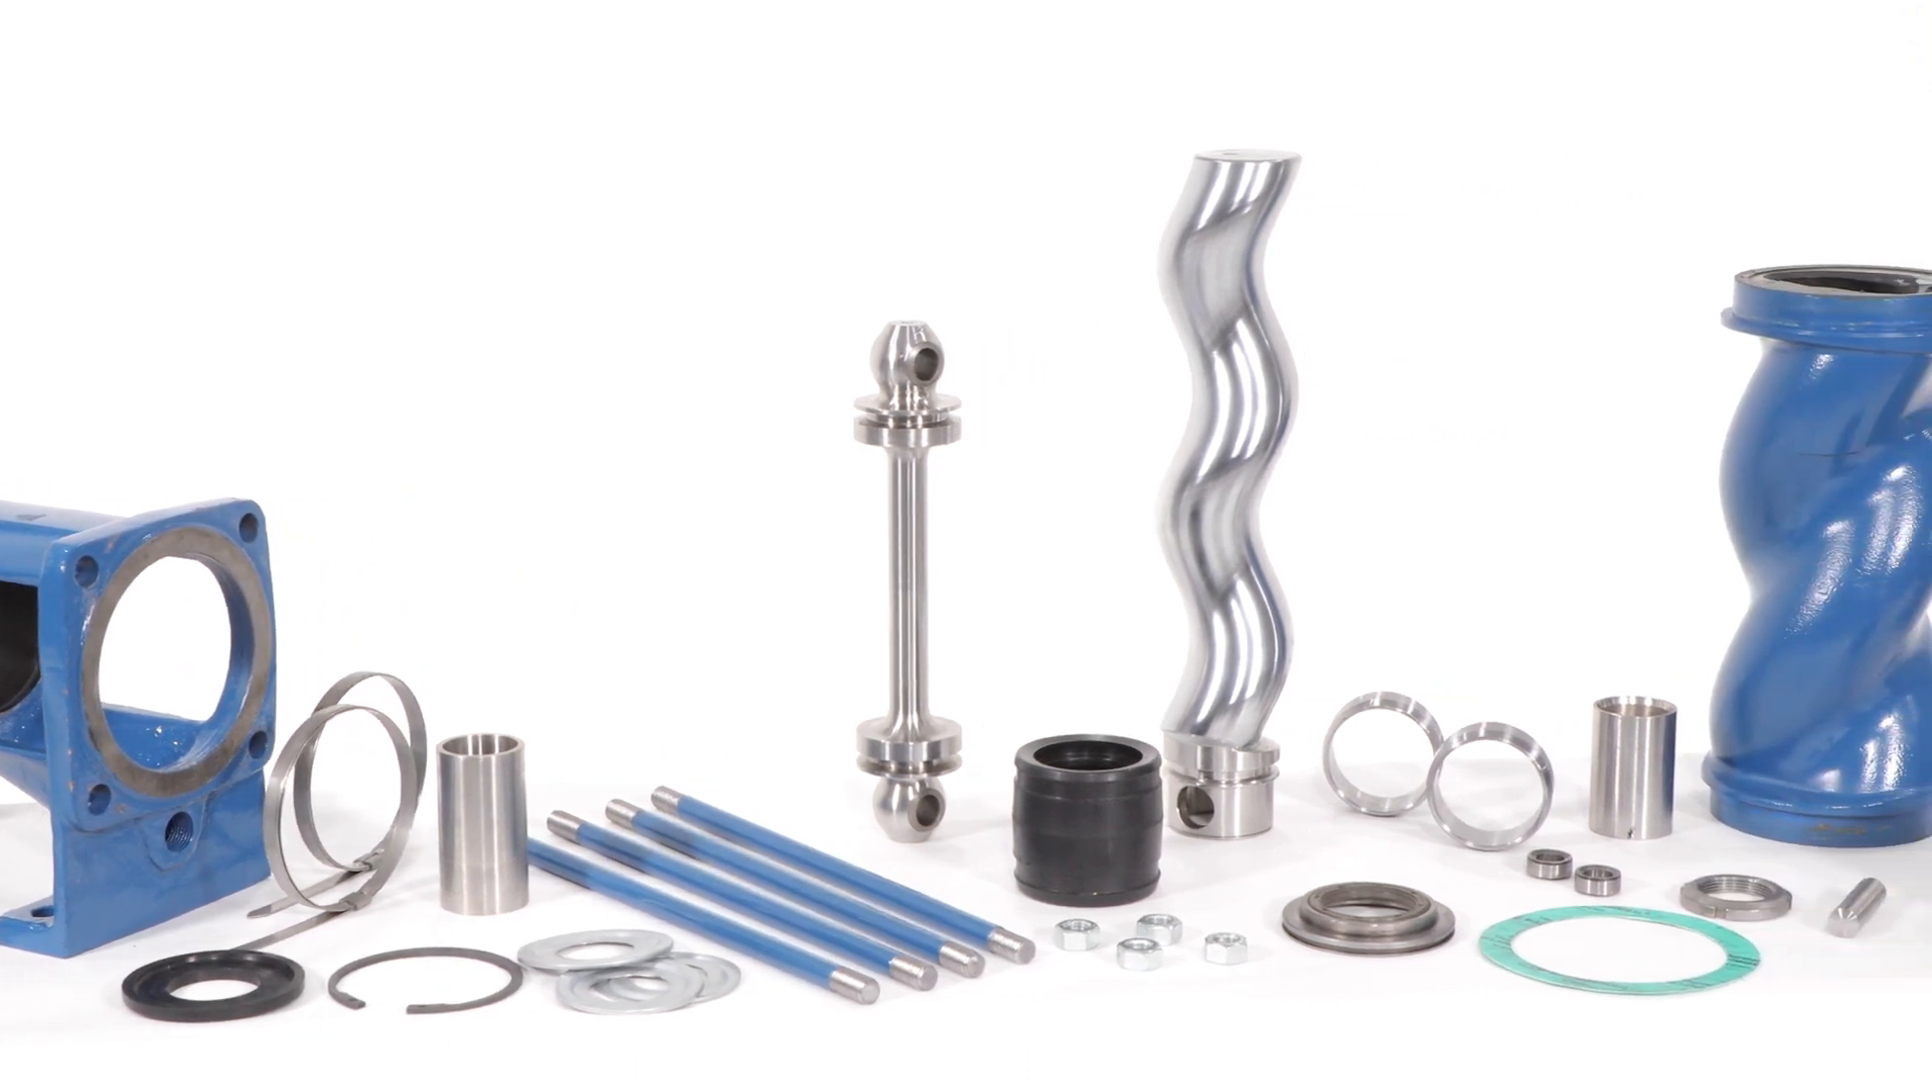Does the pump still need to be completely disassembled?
No.